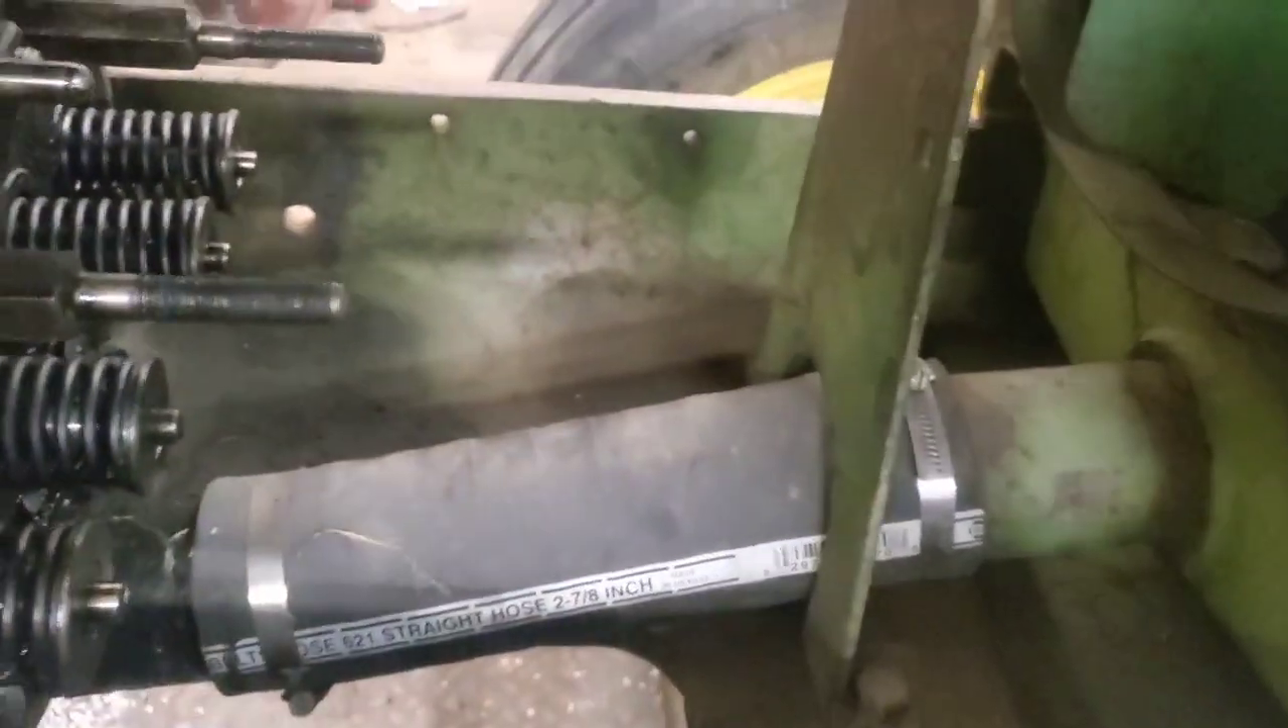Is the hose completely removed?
No.